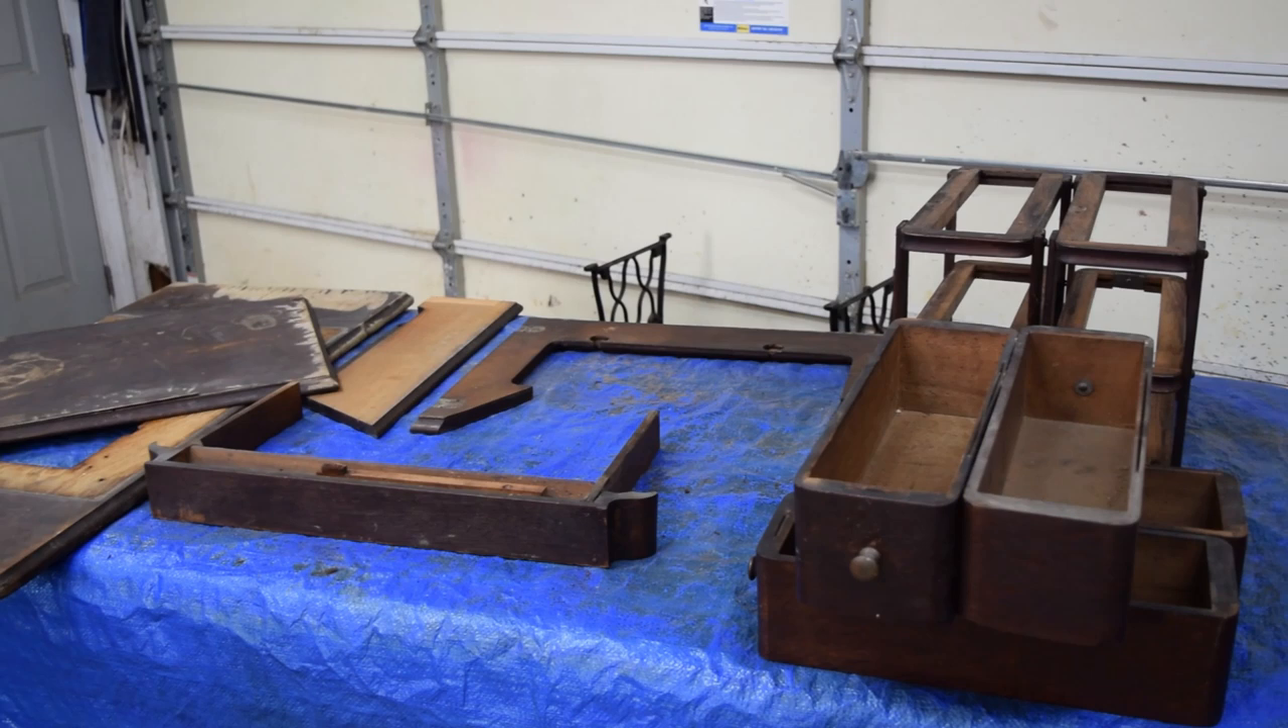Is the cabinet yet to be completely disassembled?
No.